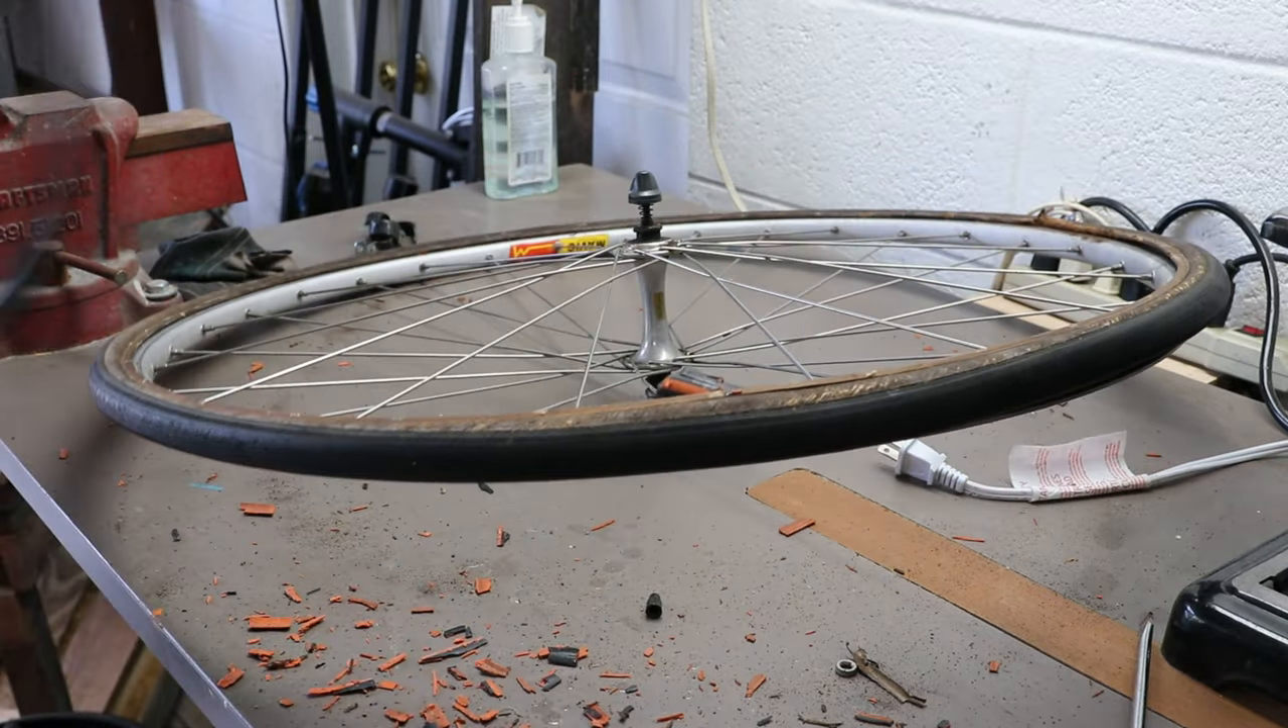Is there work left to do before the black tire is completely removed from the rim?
Yes.